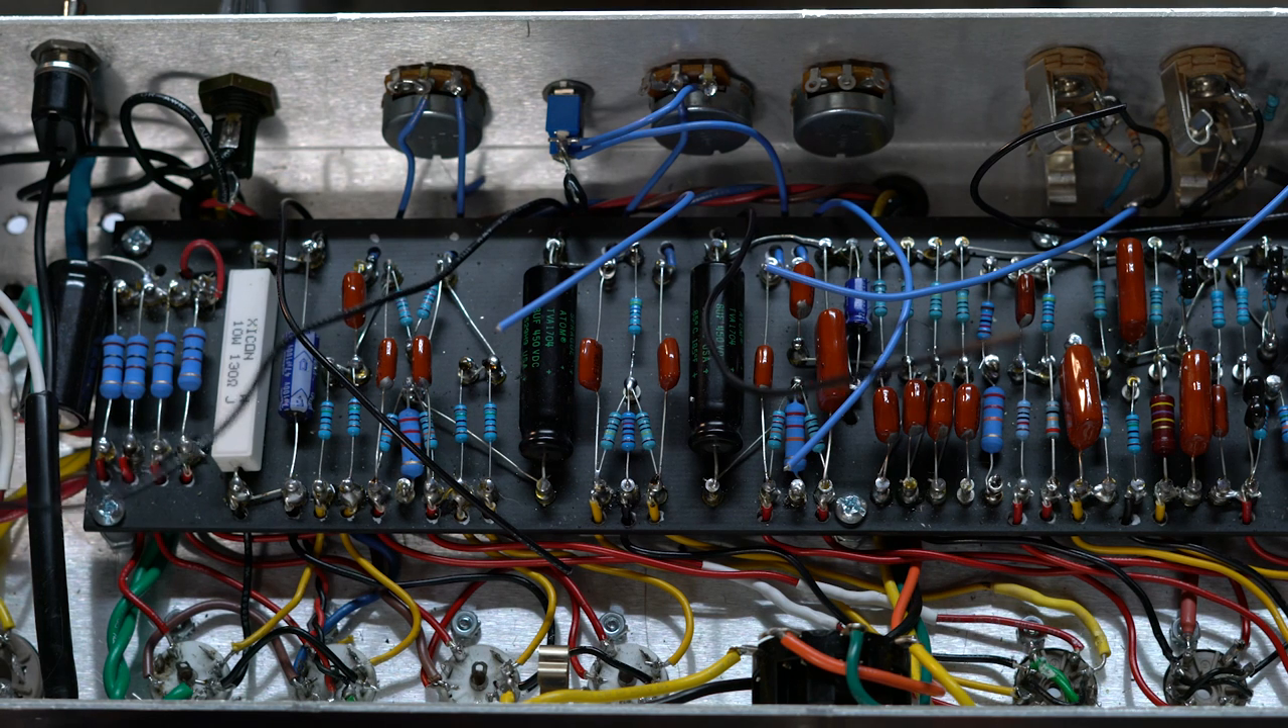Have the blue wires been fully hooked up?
No.